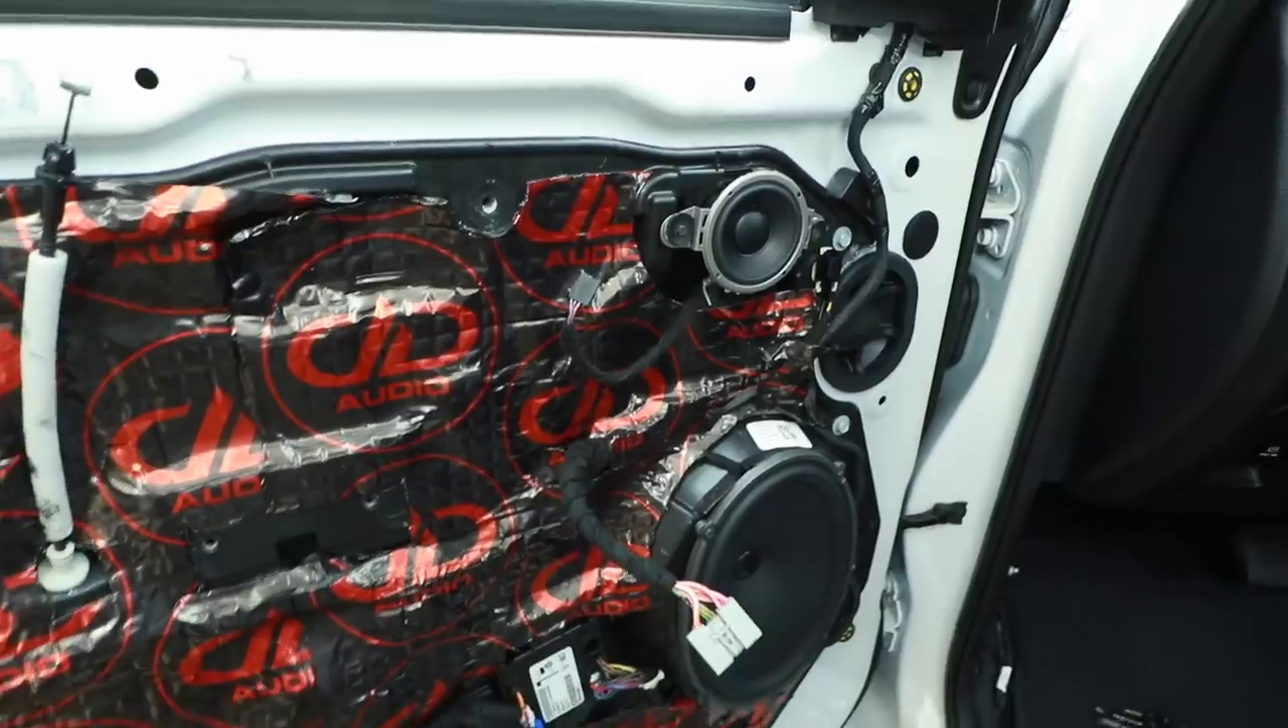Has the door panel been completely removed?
Yes.